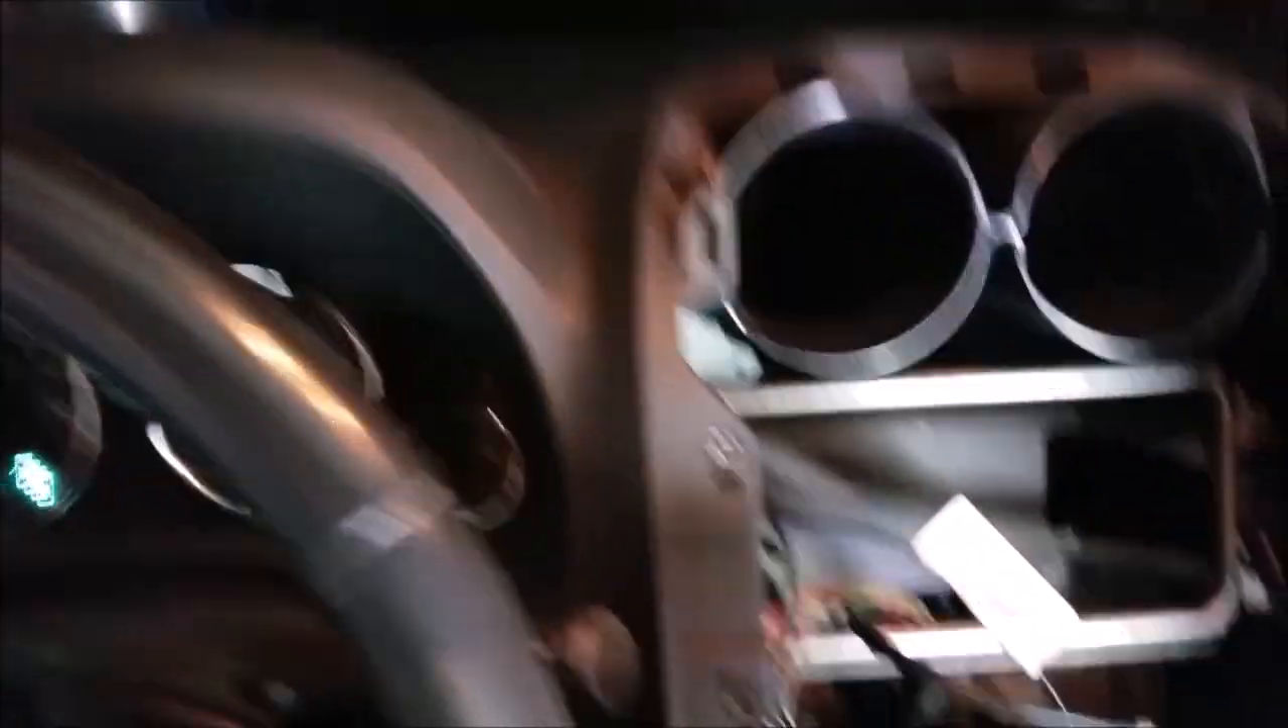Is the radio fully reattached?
No.